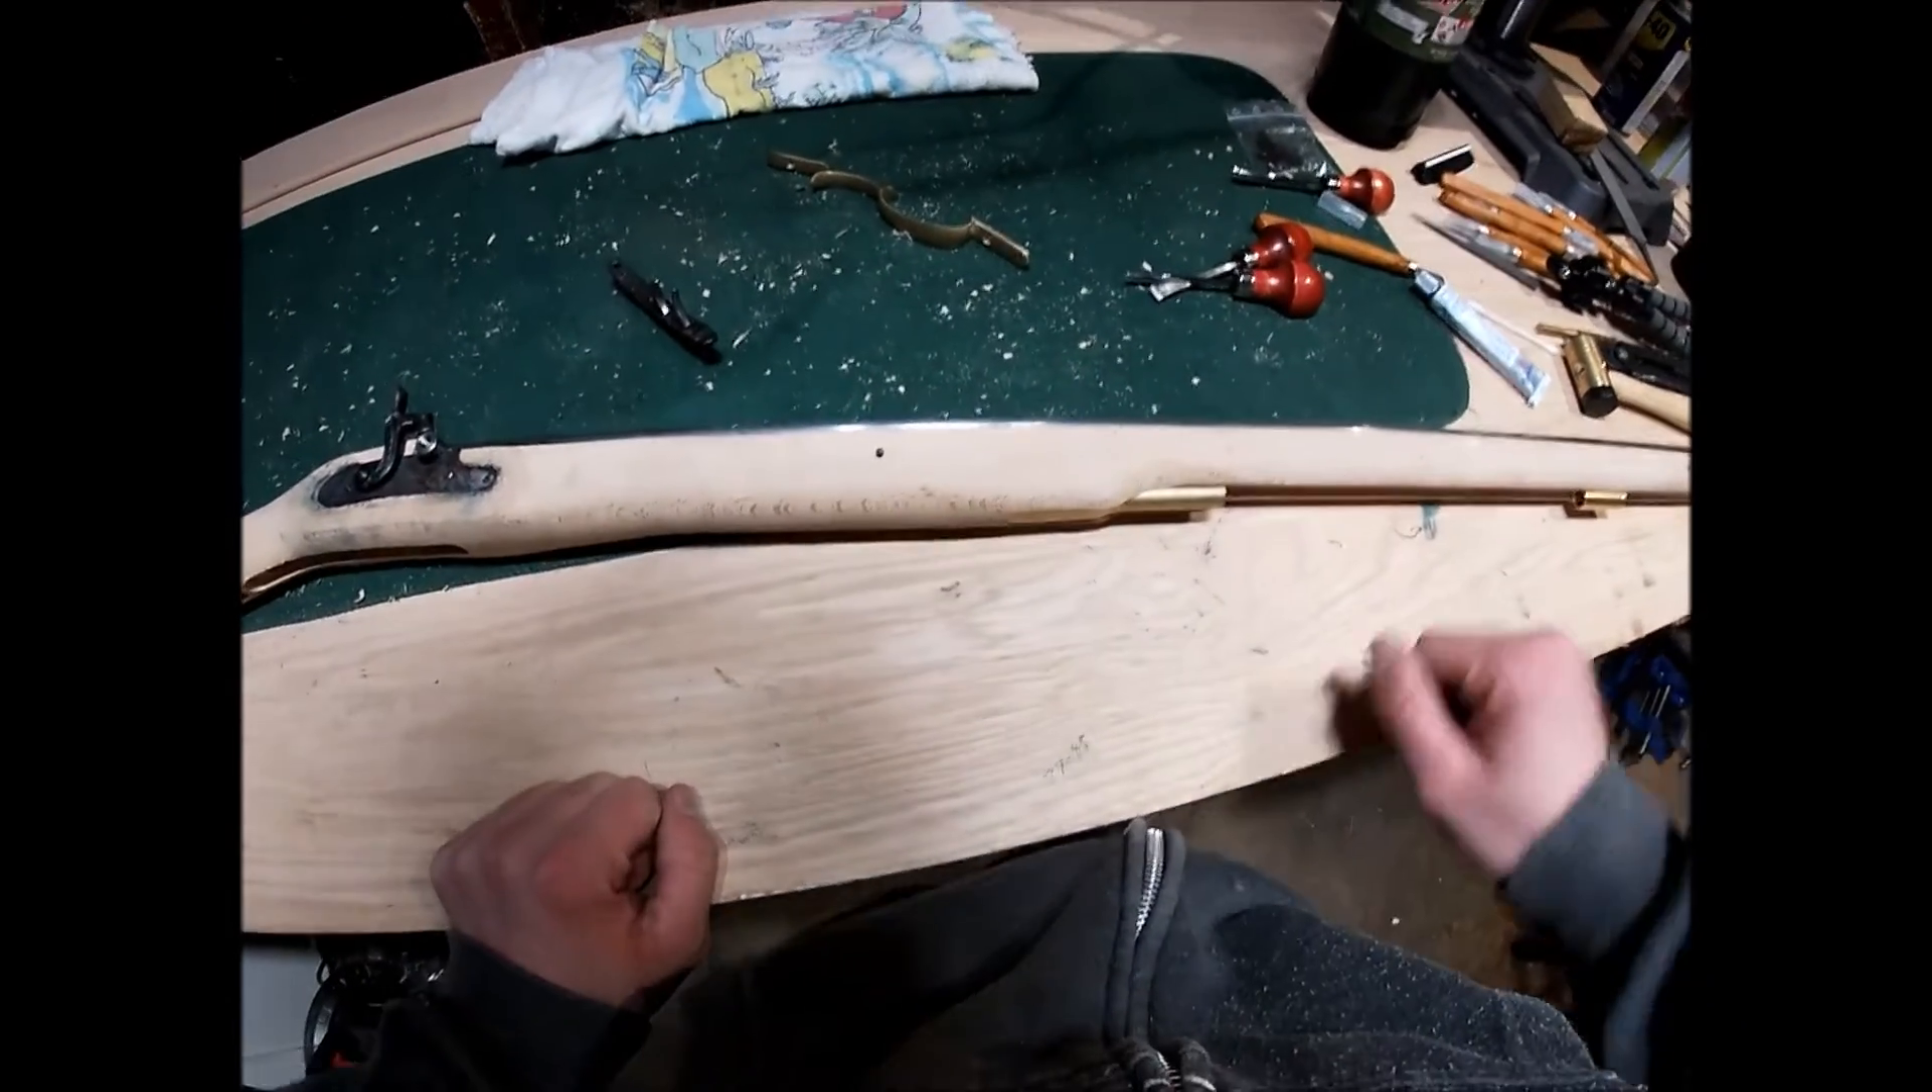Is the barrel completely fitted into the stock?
Yes.